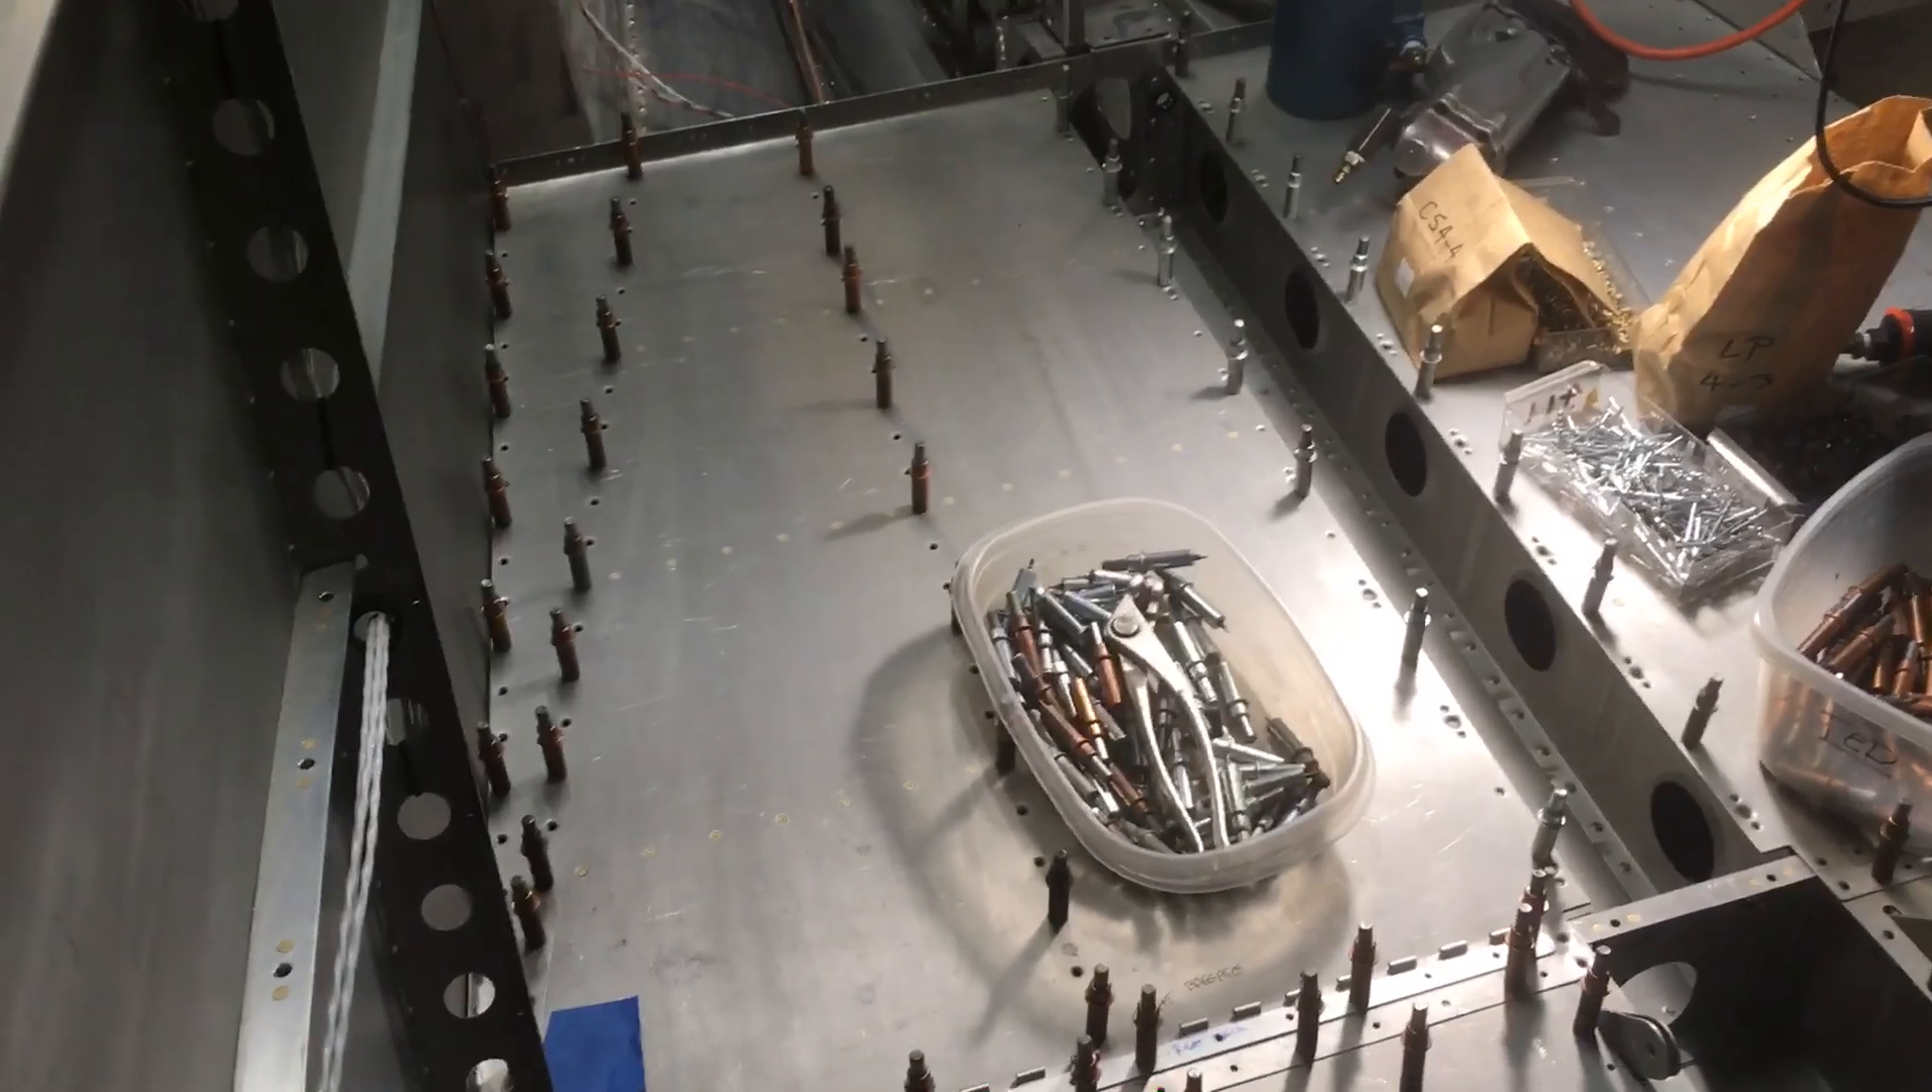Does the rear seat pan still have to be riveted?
Yes.